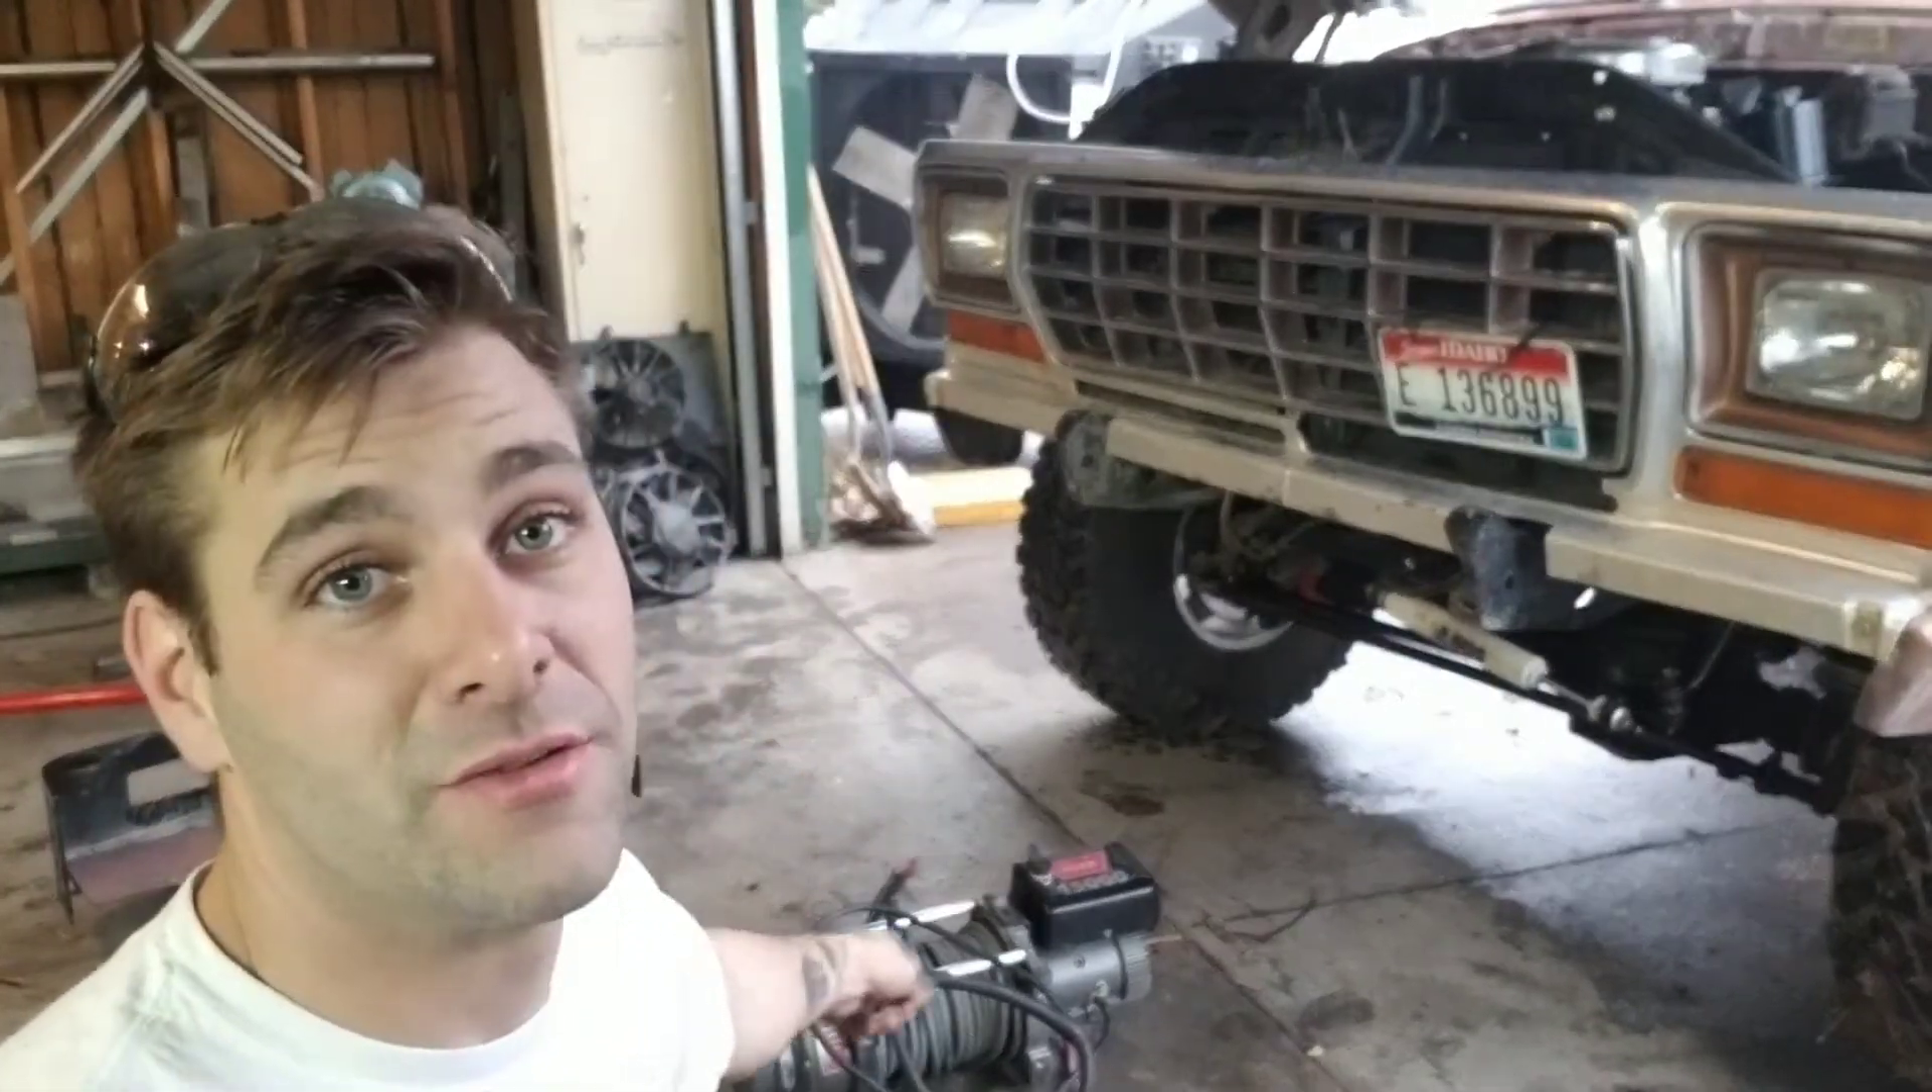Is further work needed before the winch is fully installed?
Yes.